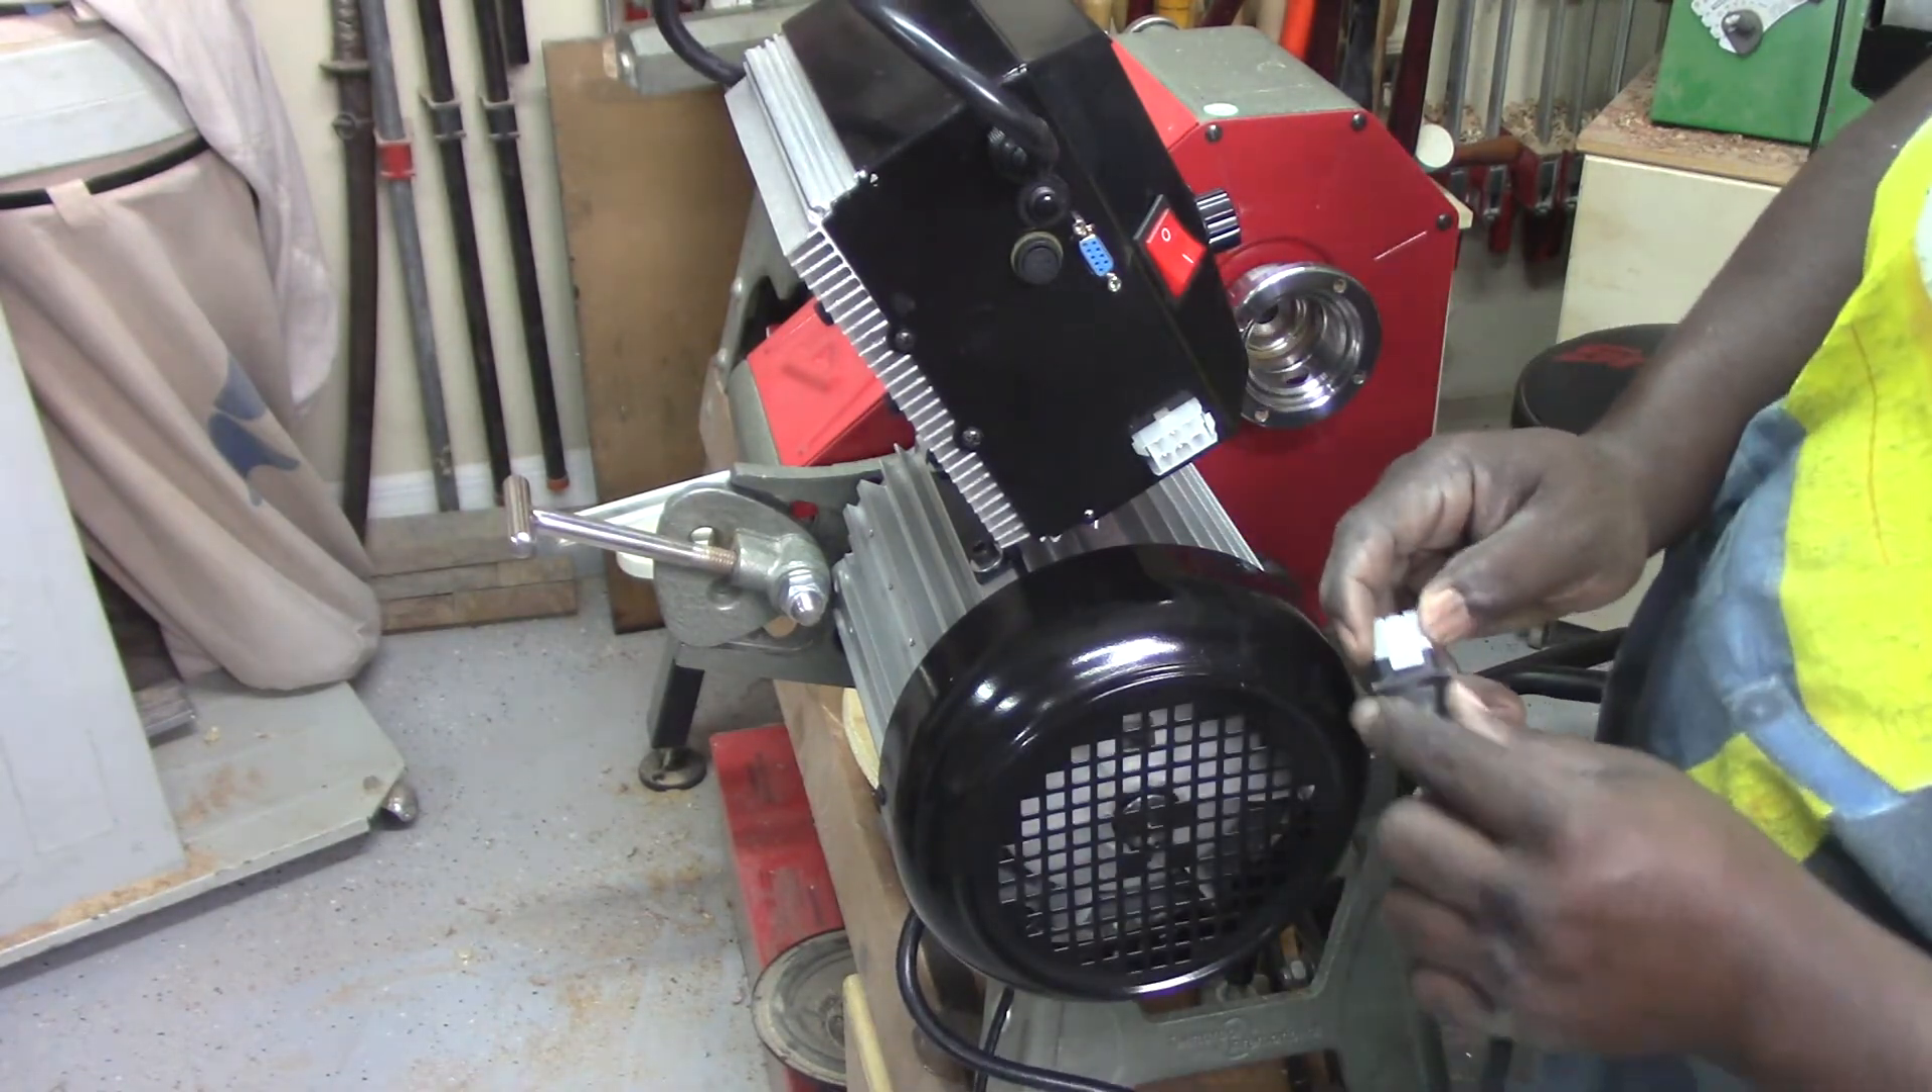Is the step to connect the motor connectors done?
No.